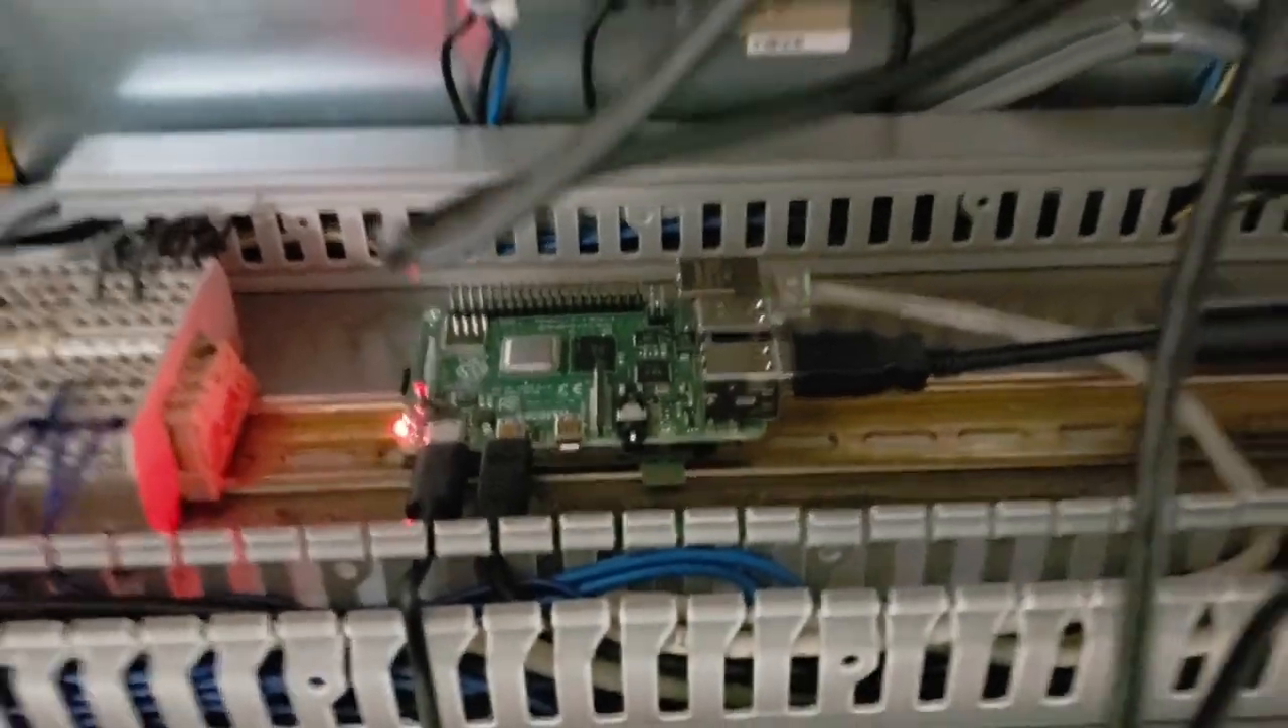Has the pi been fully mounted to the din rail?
Yes.